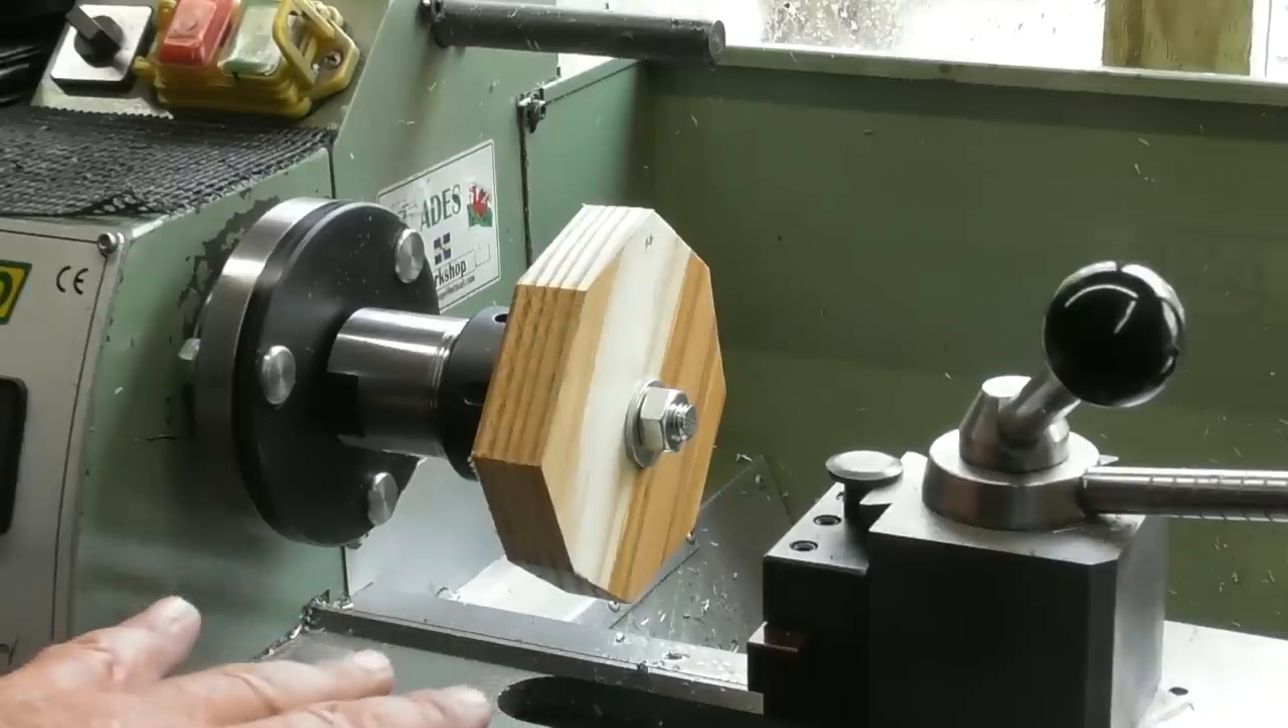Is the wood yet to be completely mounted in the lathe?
No.